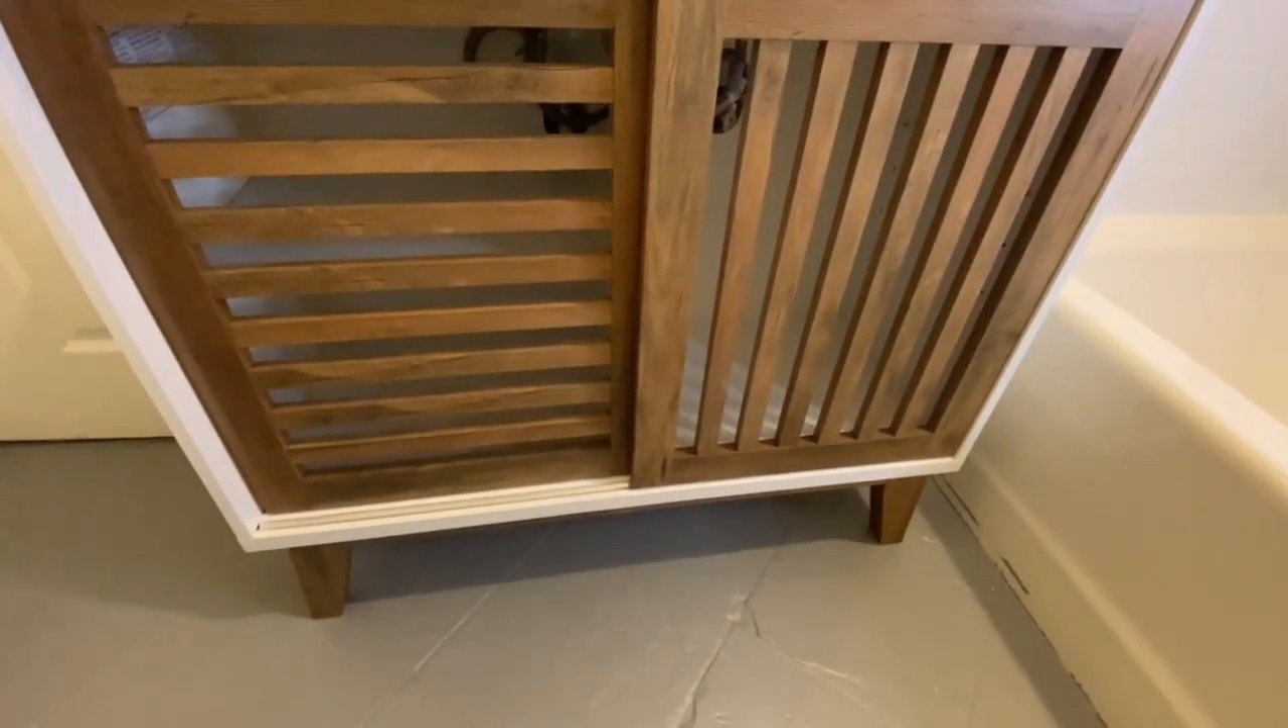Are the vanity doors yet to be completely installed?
No.